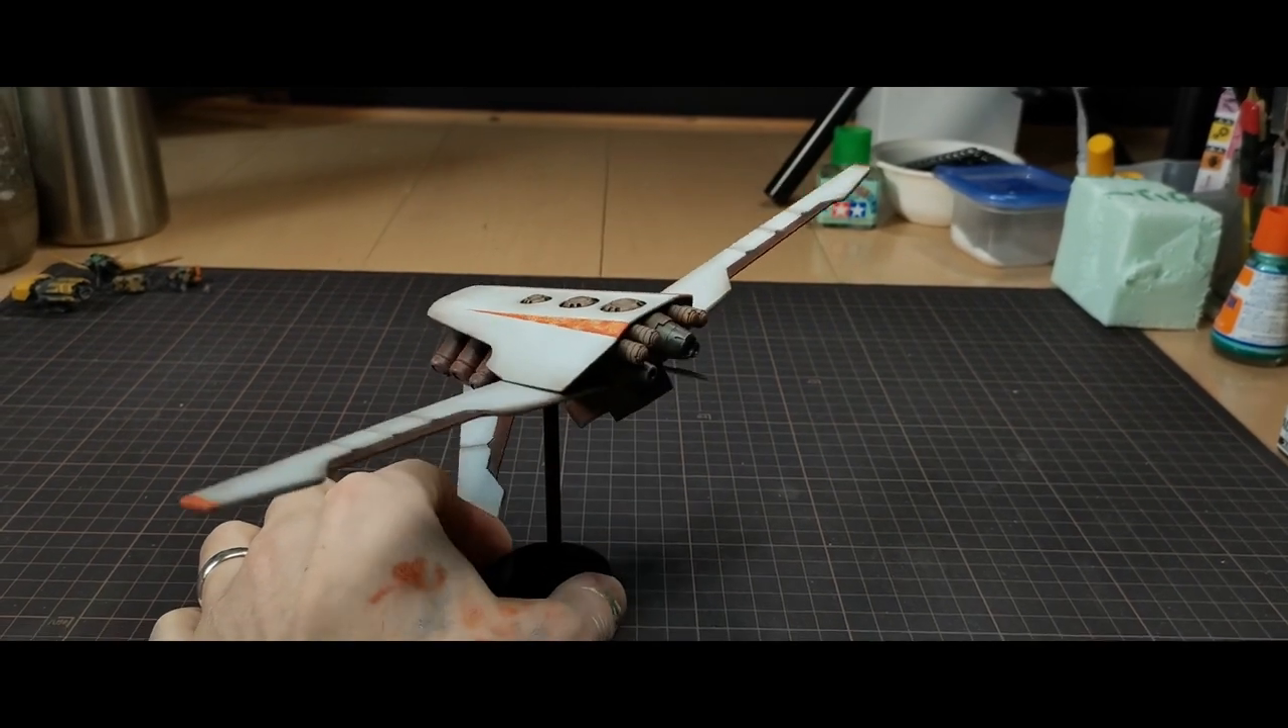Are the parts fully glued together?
Yes.